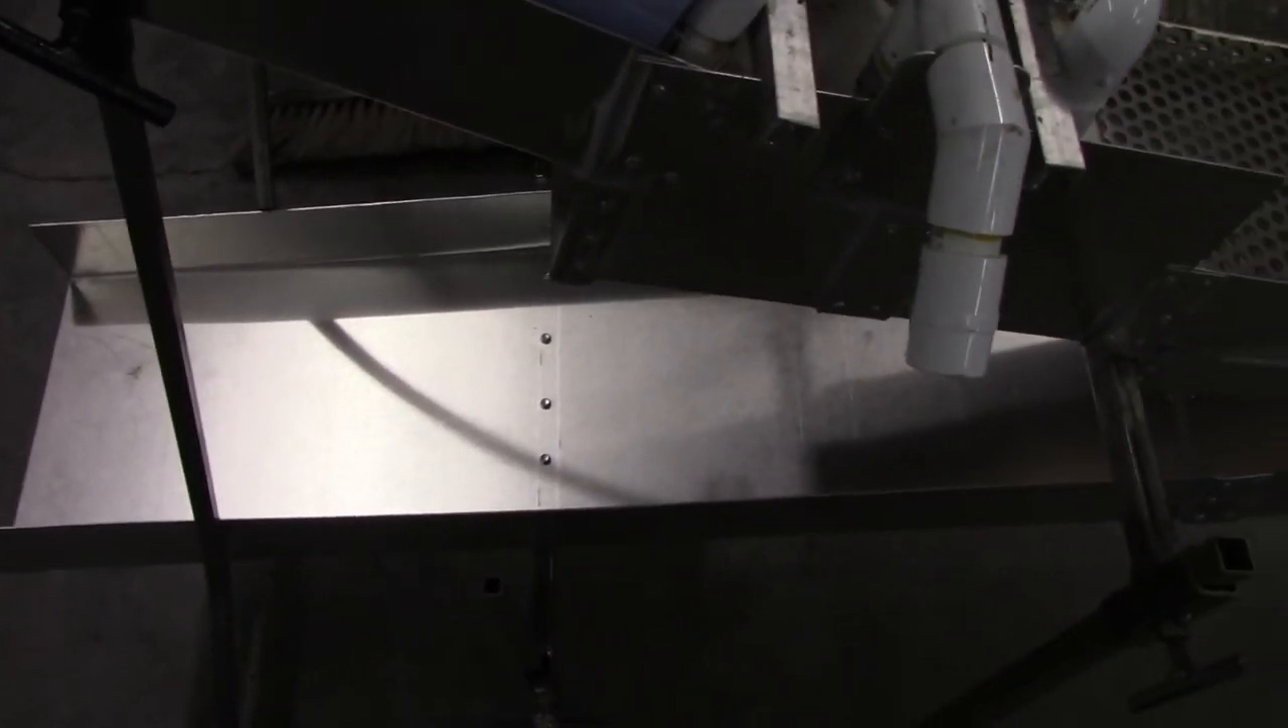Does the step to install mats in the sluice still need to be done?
Yes.